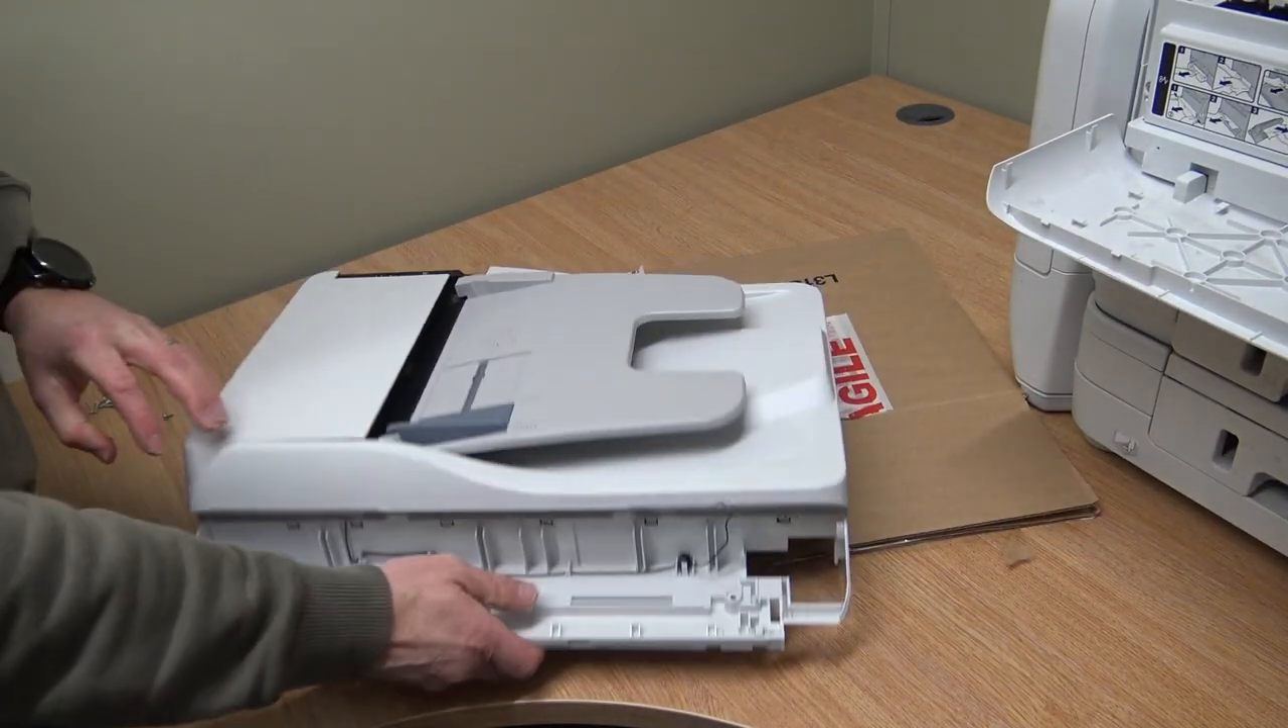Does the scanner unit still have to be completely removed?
No.